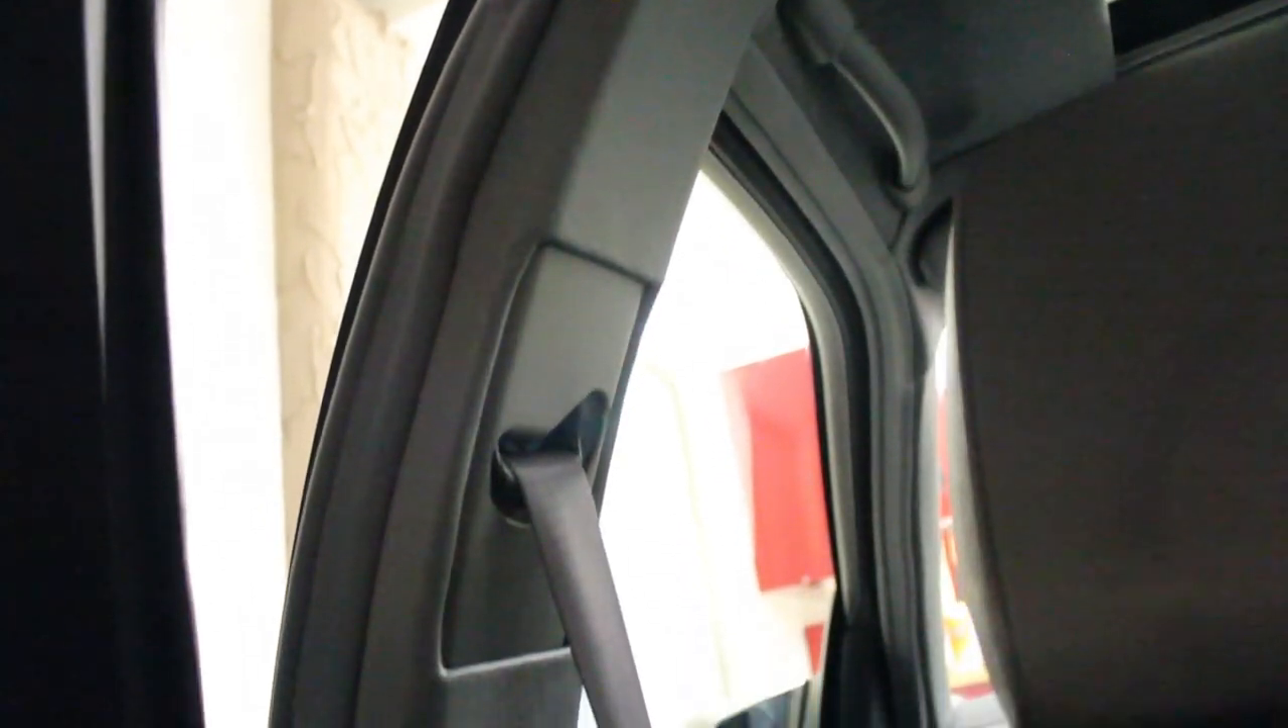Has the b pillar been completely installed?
Yes.